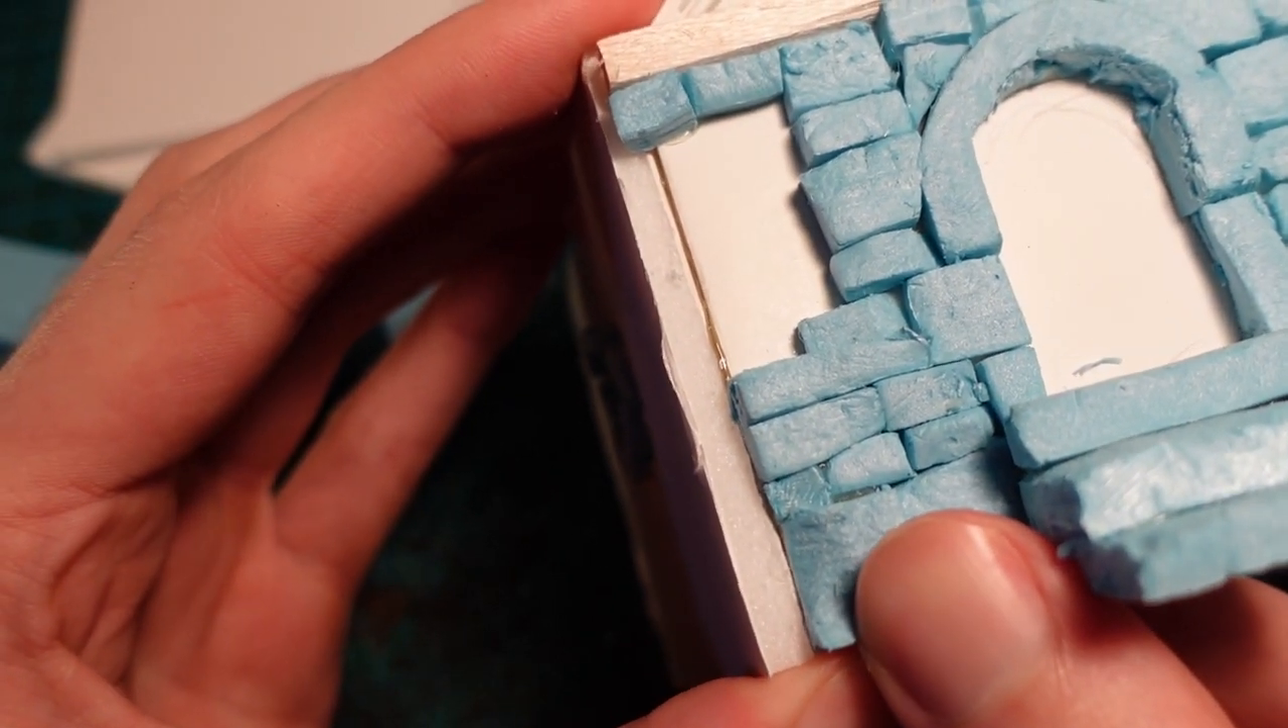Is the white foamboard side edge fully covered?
No.